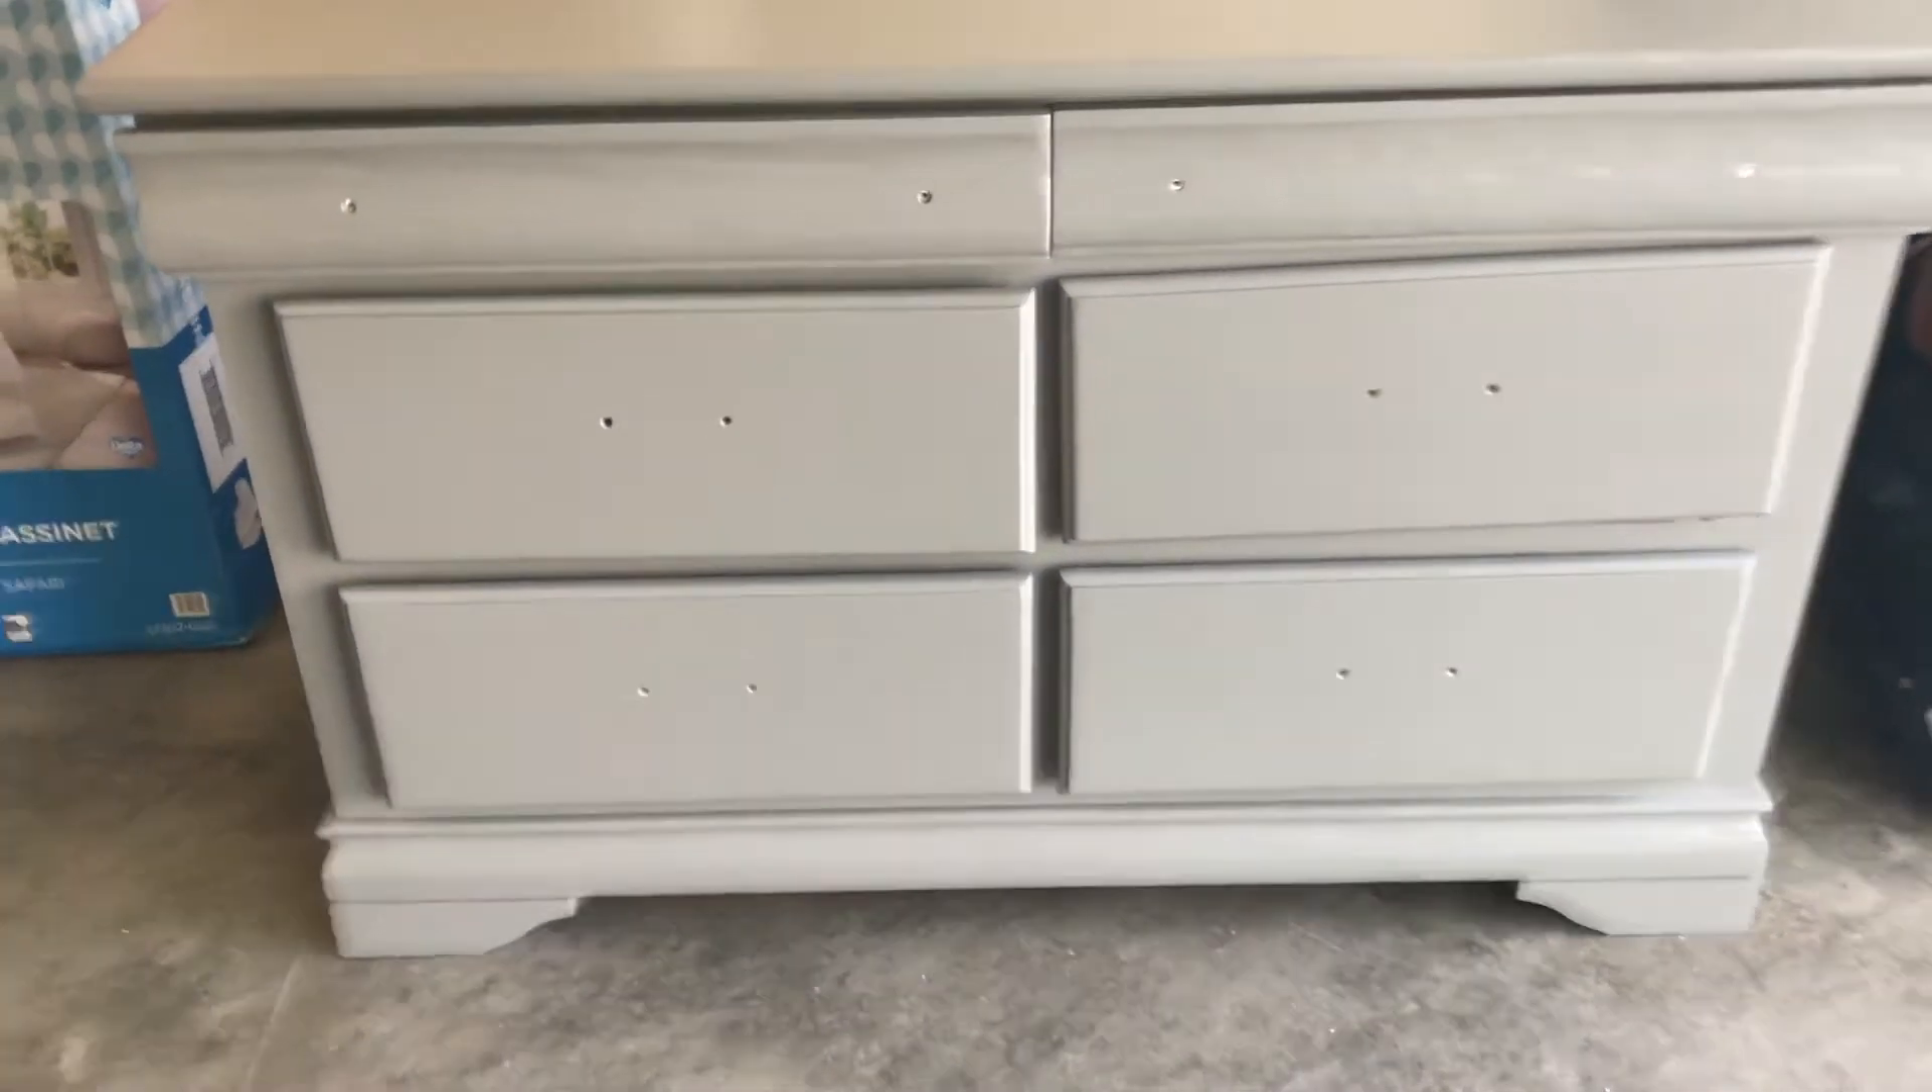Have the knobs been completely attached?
No.